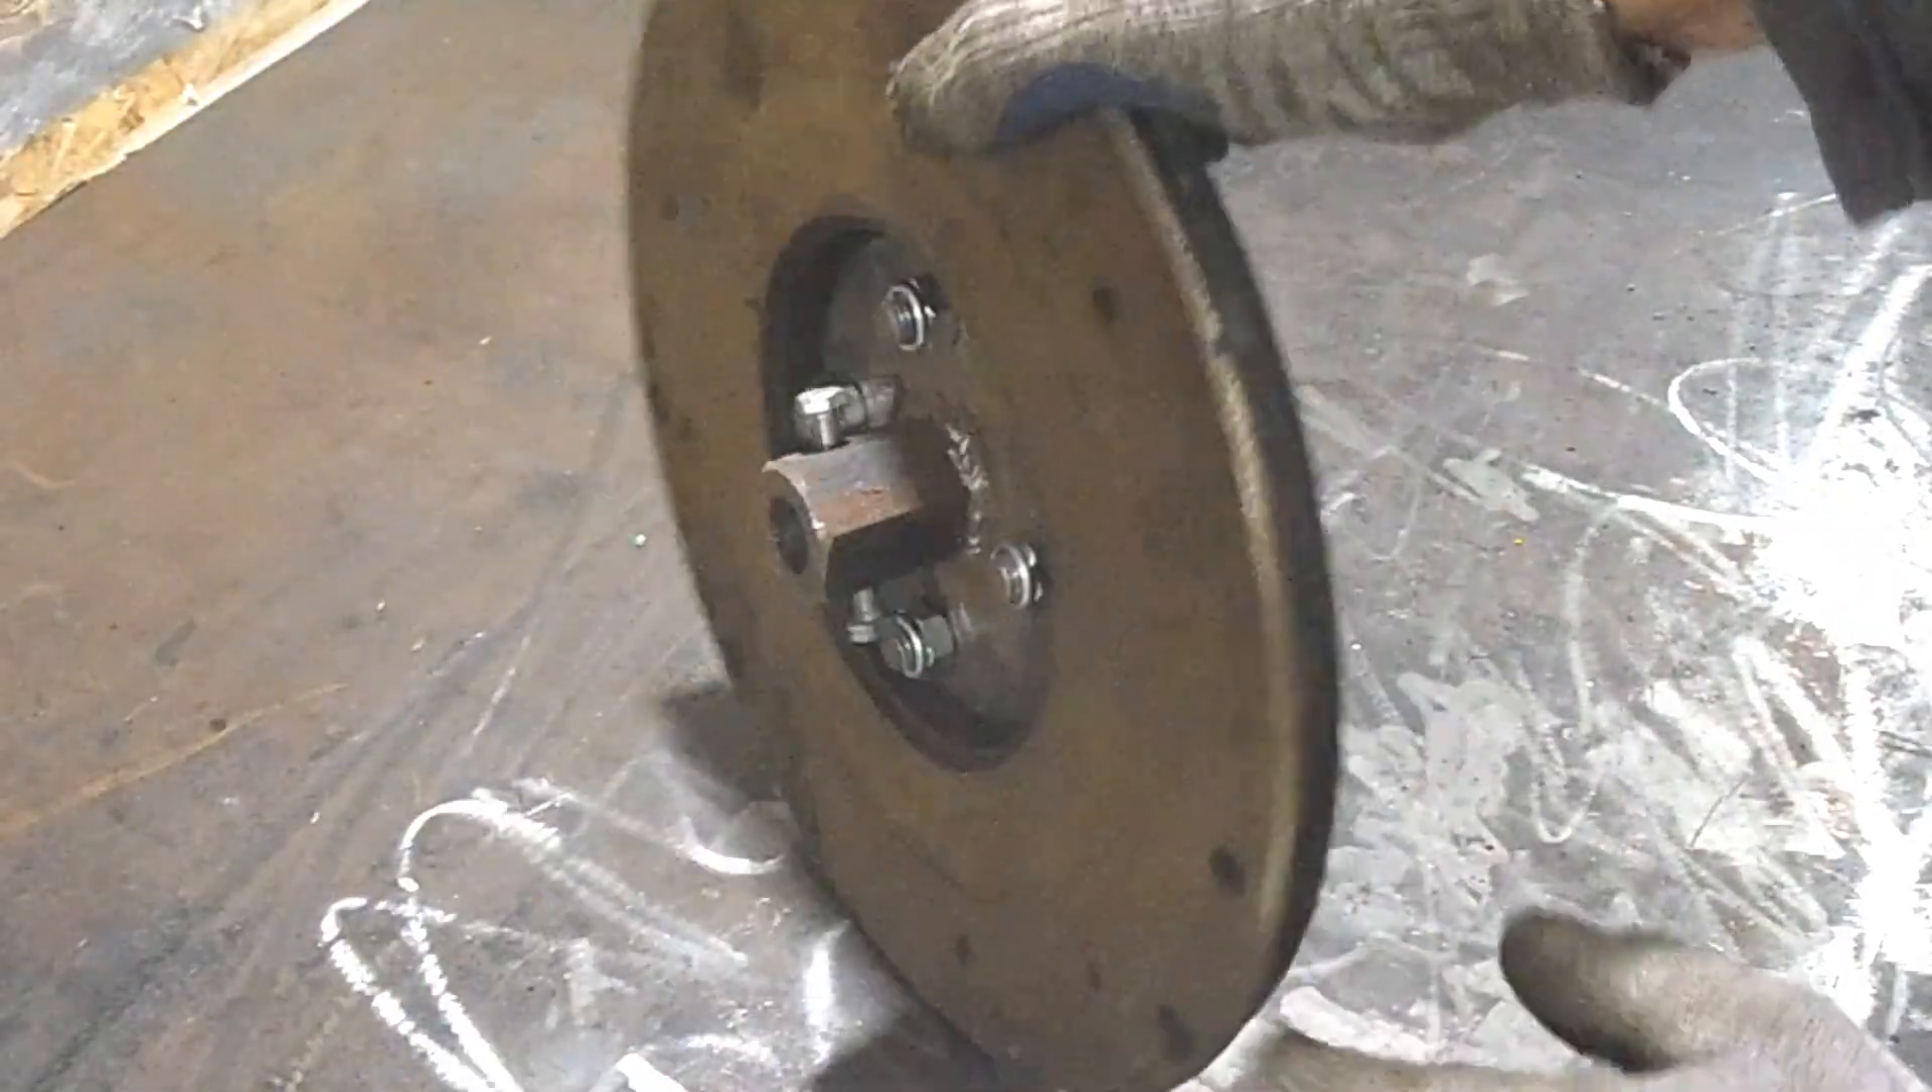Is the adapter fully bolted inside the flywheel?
Yes.